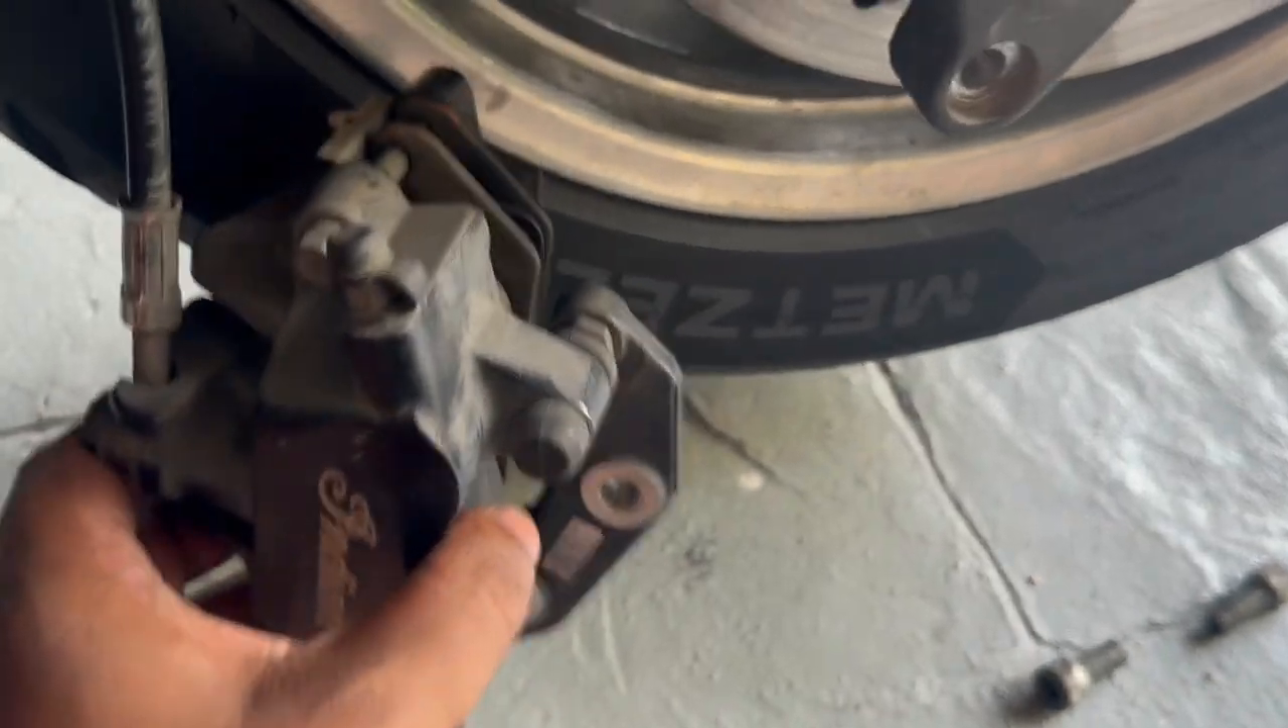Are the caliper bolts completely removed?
Yes.